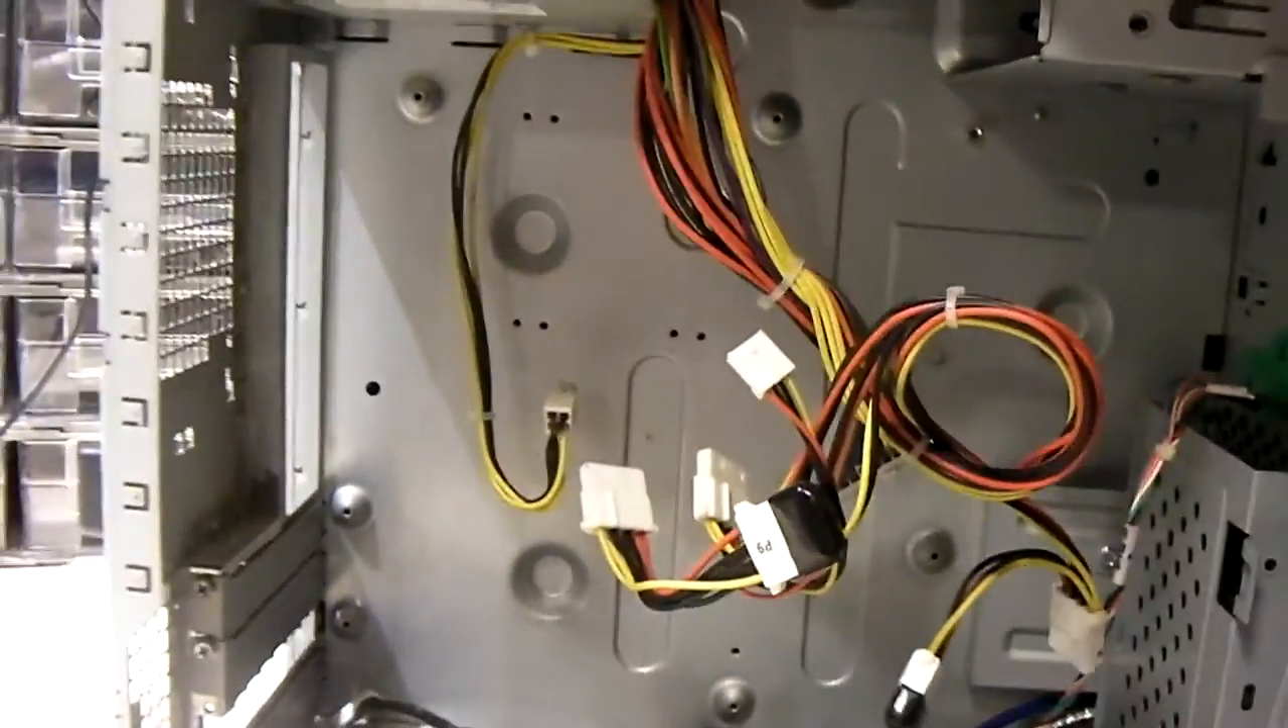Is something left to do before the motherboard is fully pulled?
No.